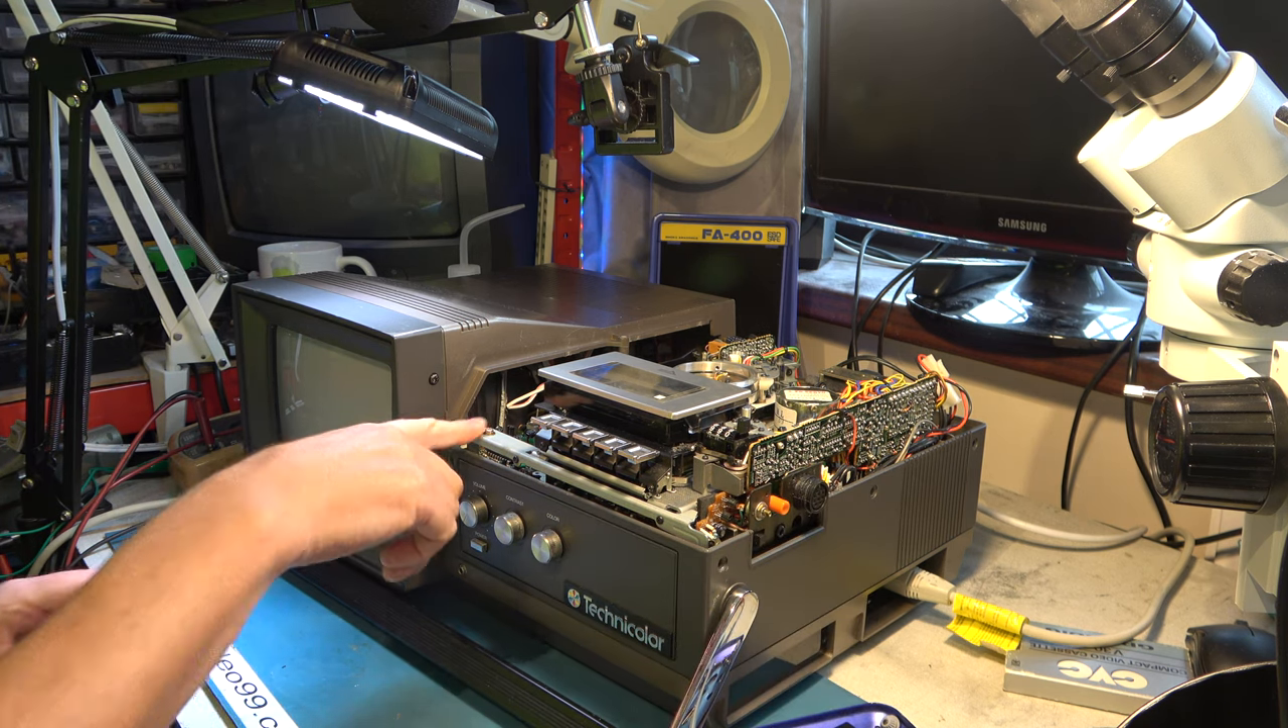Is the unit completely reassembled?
No.